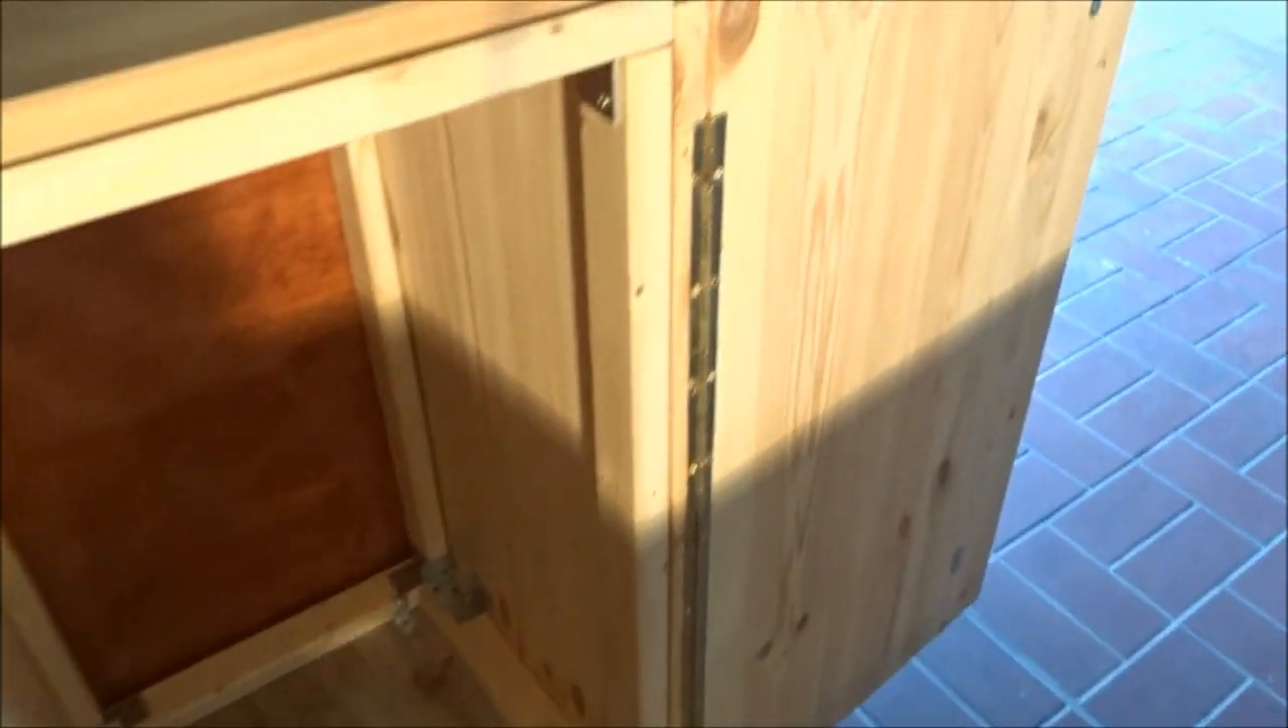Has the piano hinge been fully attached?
Yes.